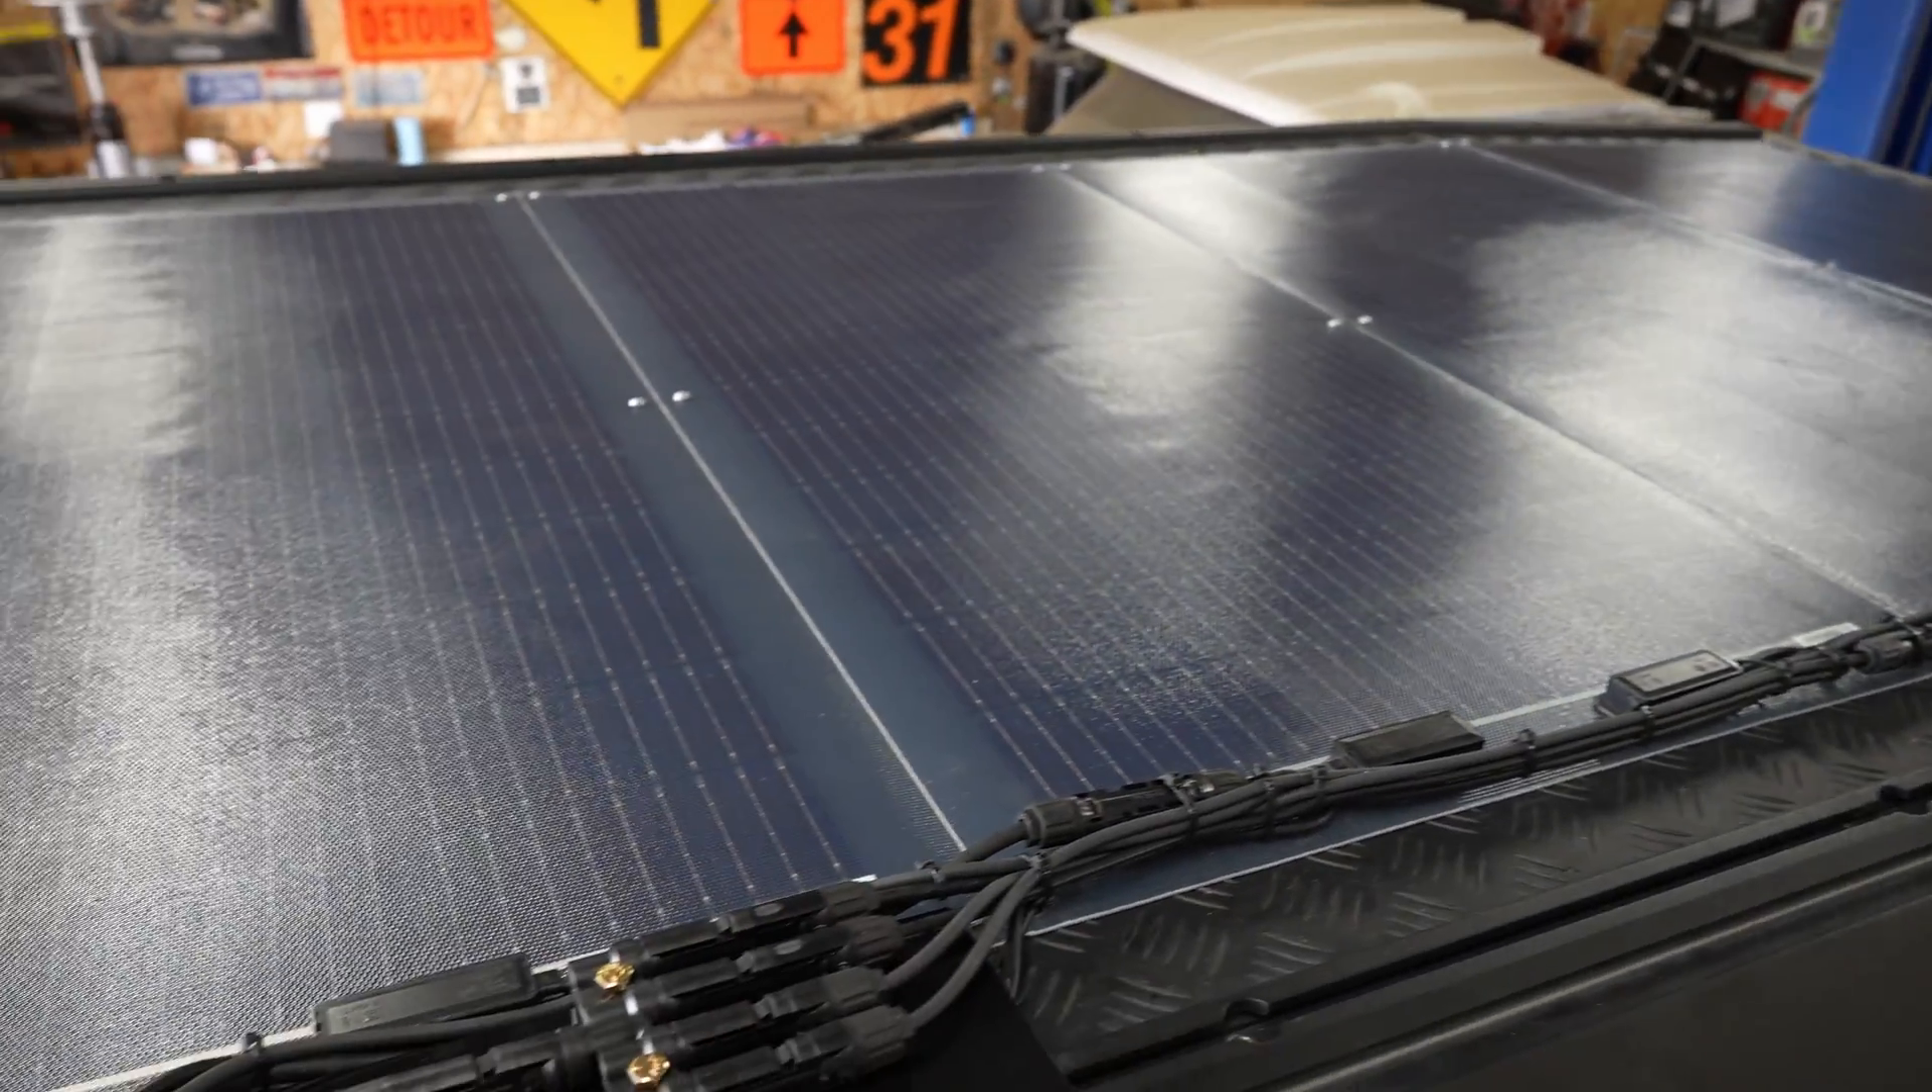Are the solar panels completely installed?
Yes.